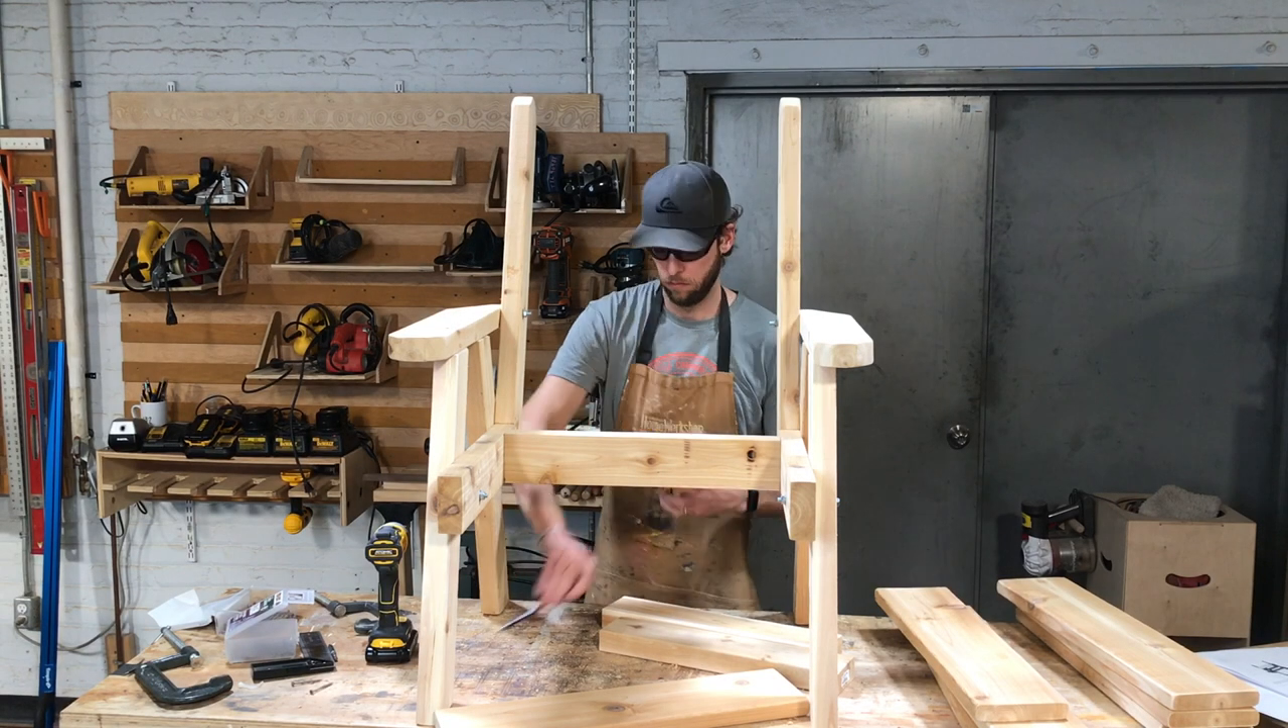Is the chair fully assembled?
No.